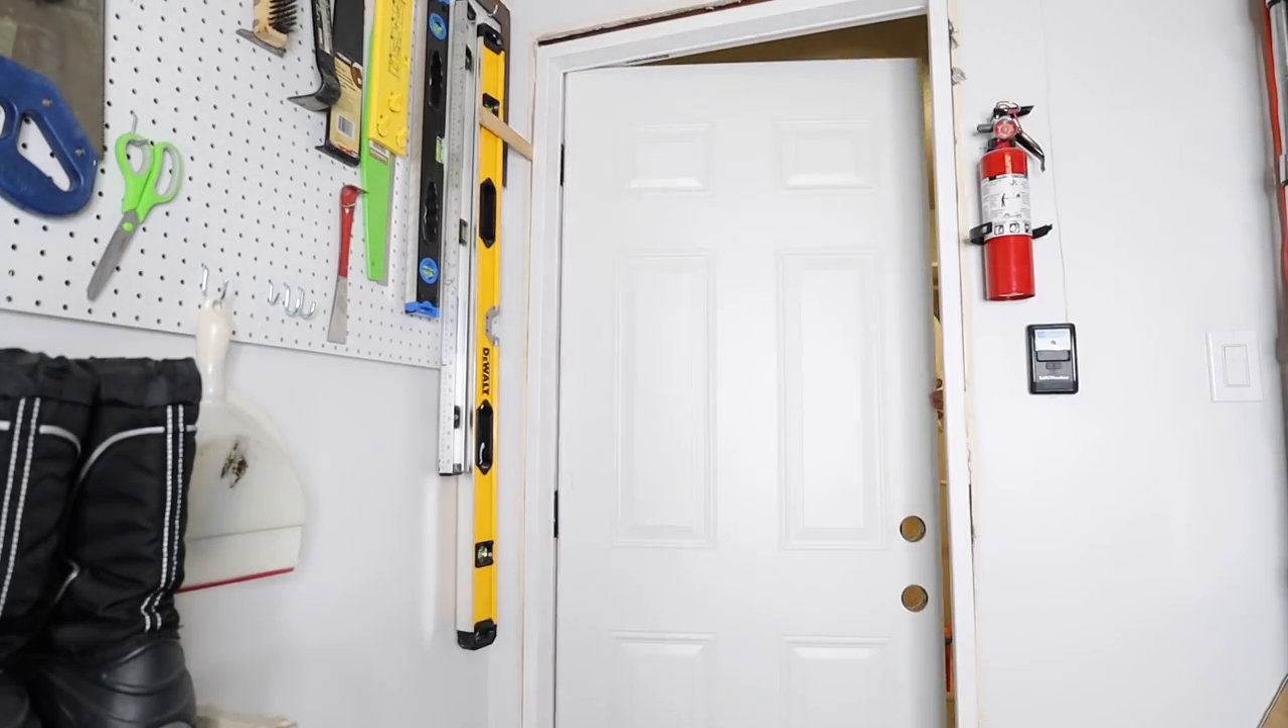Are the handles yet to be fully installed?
Yes.